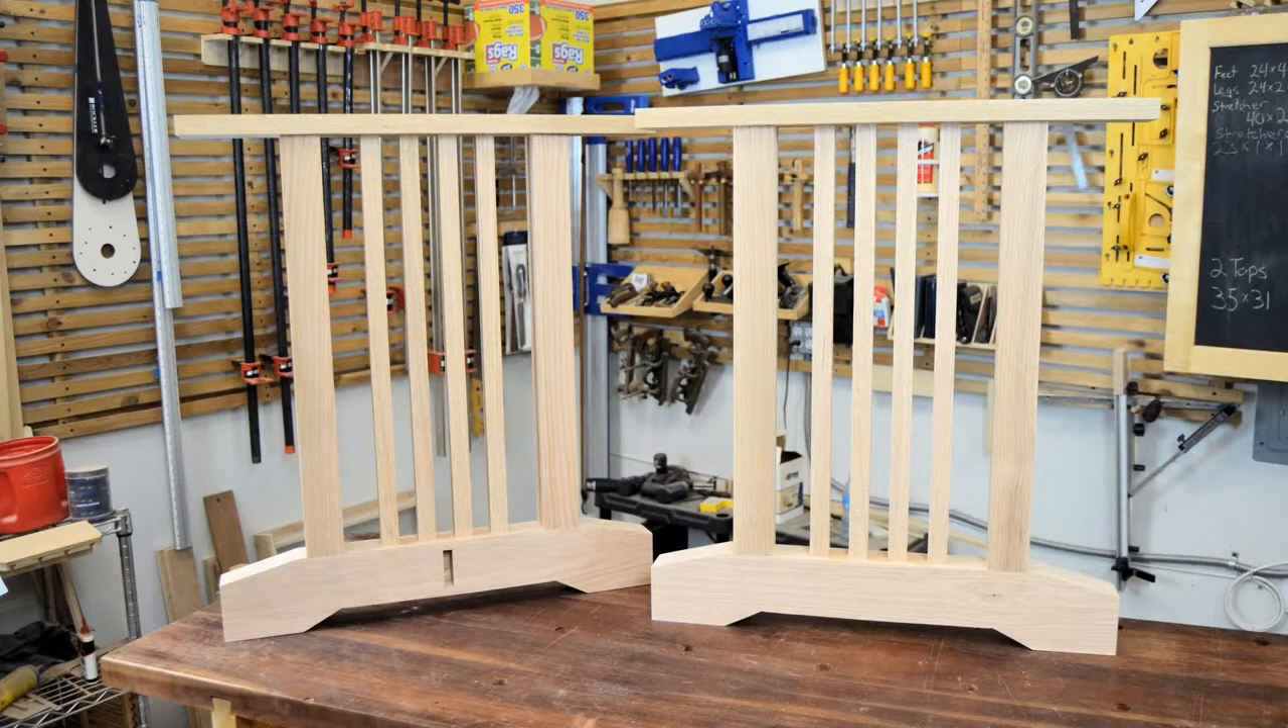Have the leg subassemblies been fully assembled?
Yes.